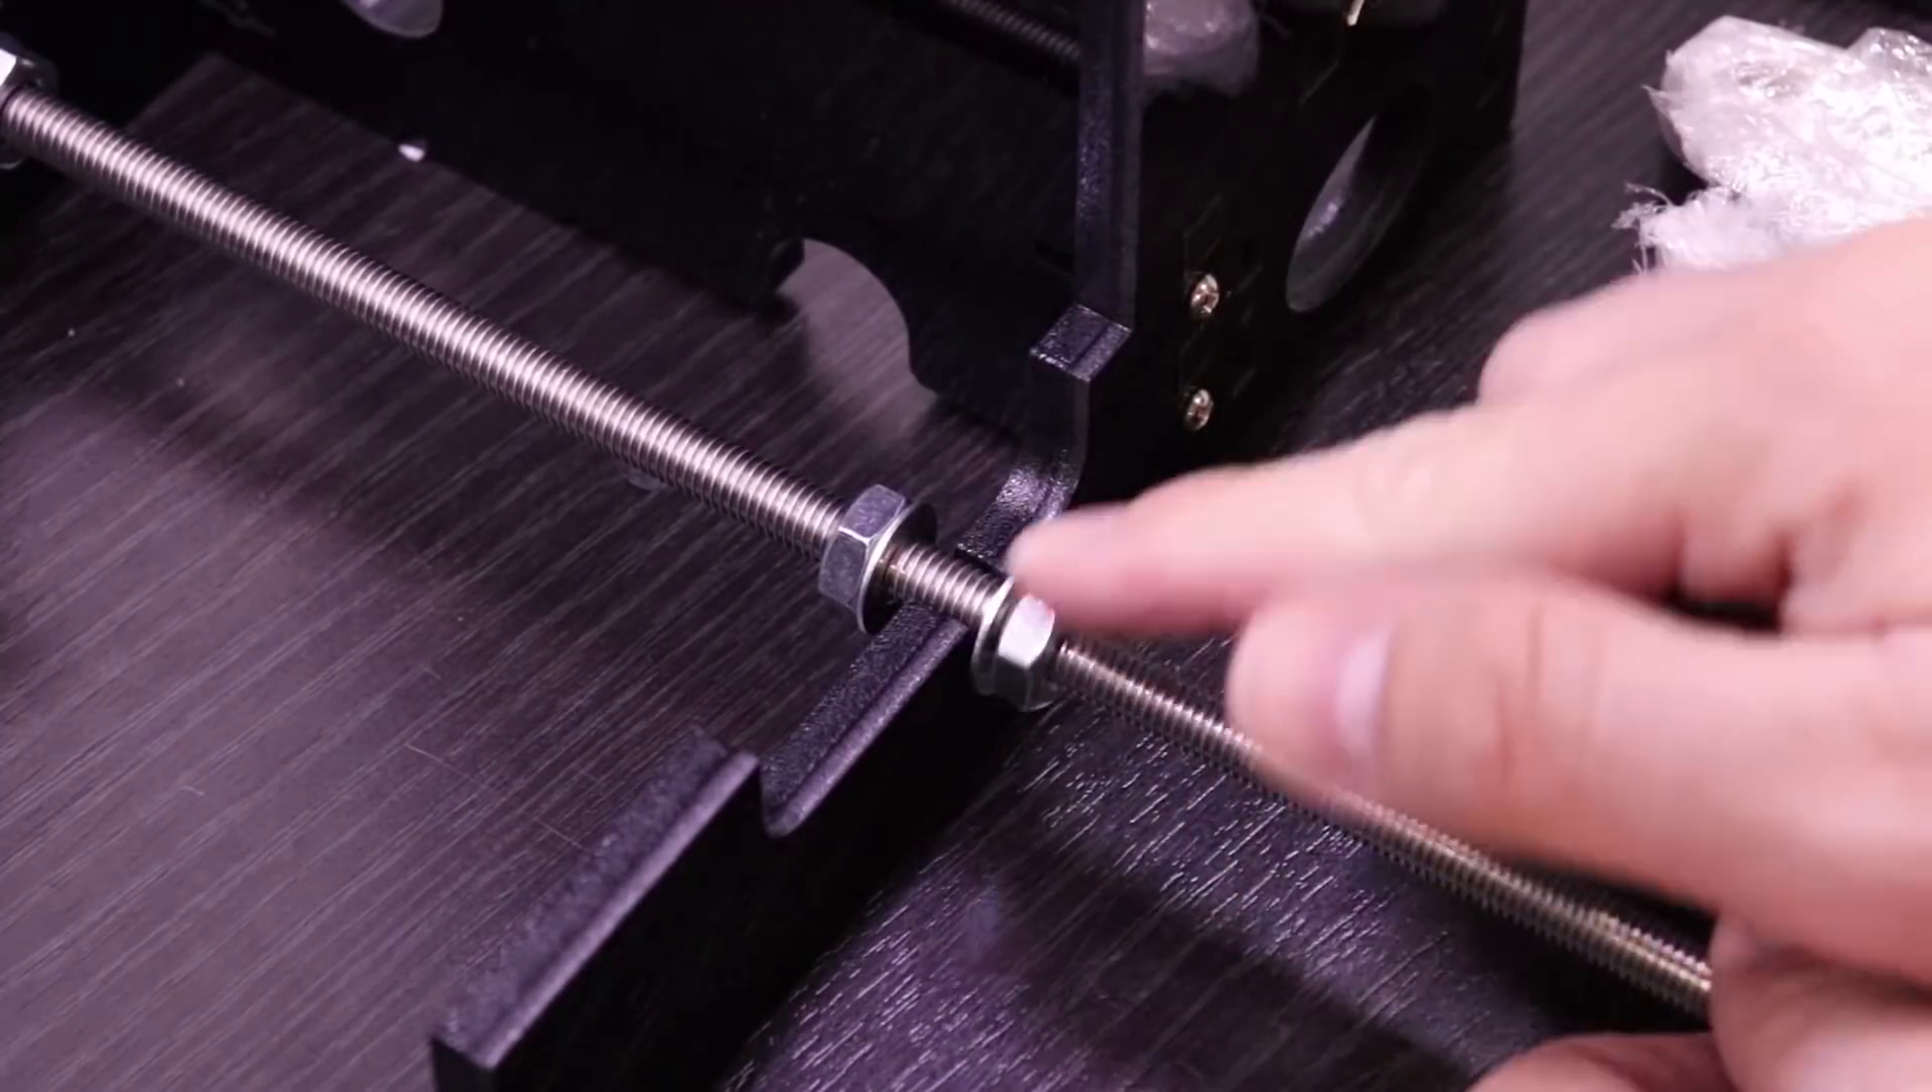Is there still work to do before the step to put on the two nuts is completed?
No.